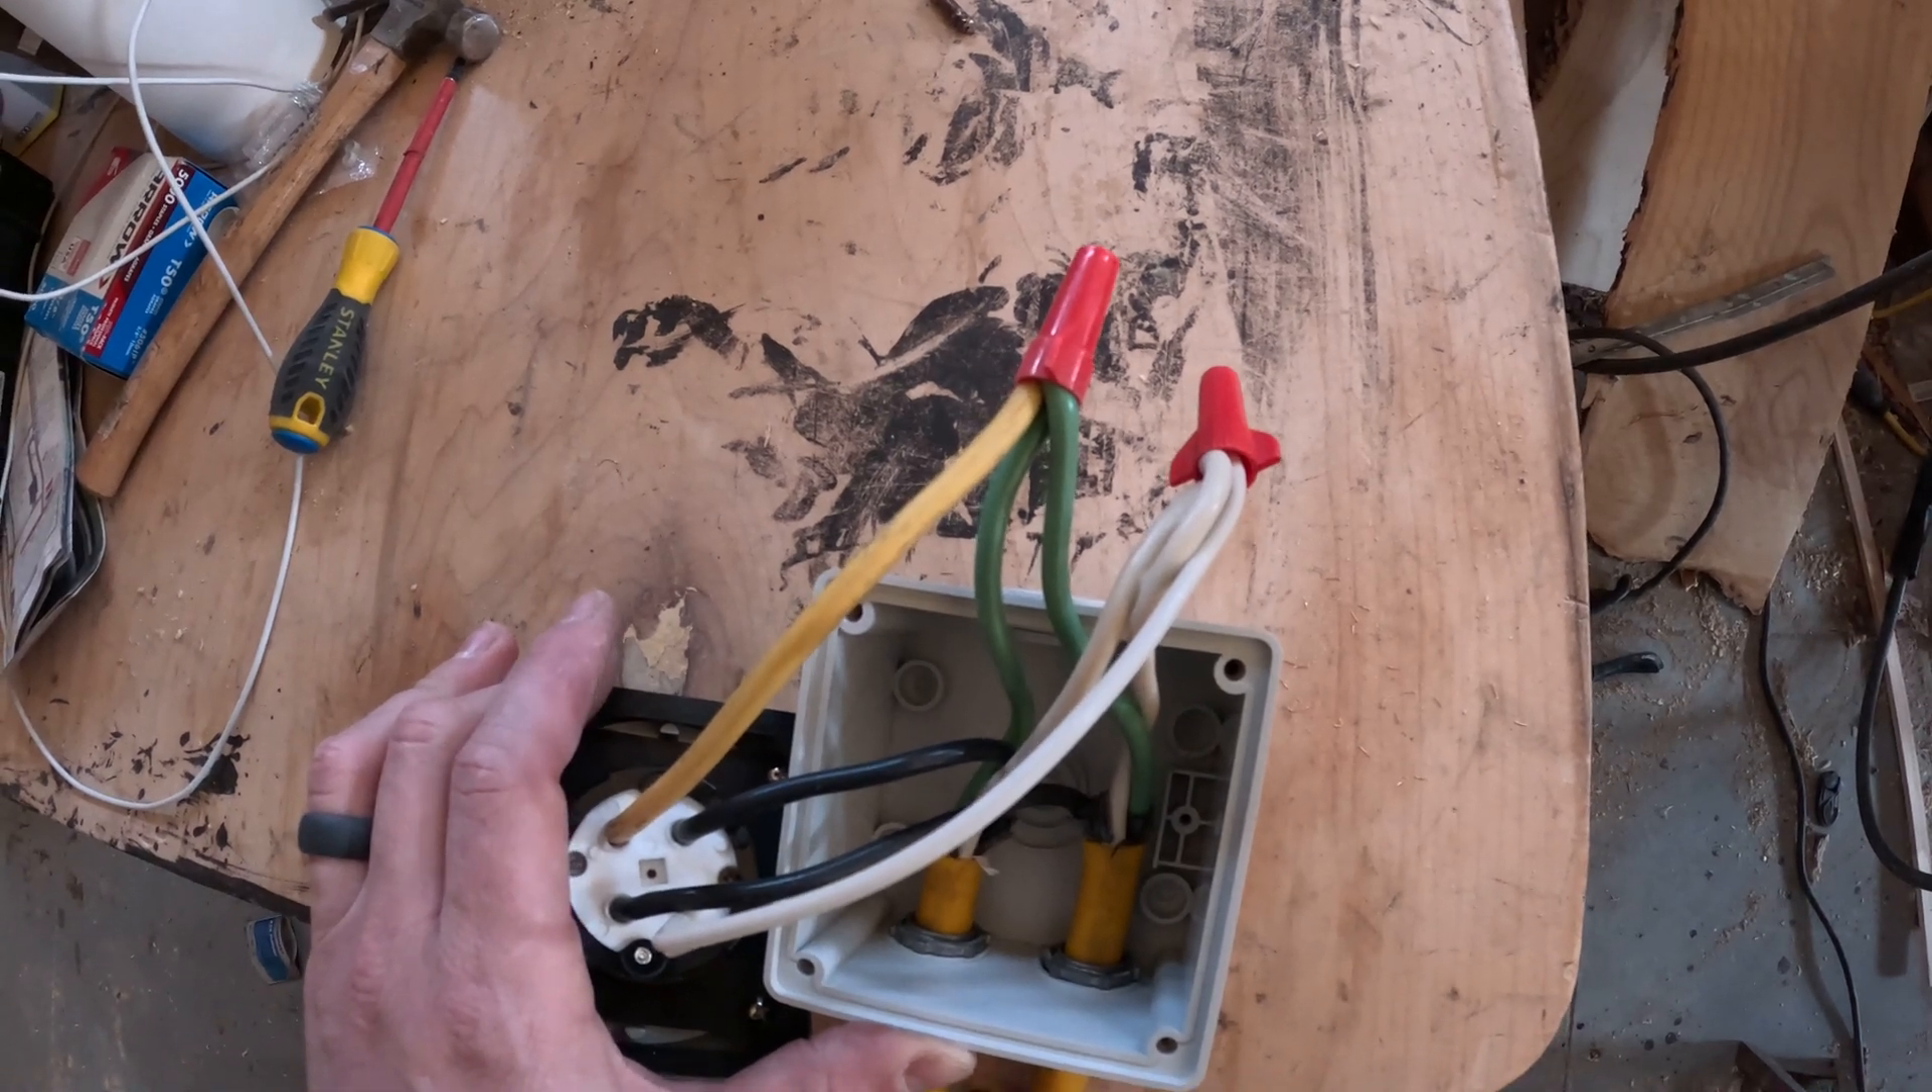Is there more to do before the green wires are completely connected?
No.